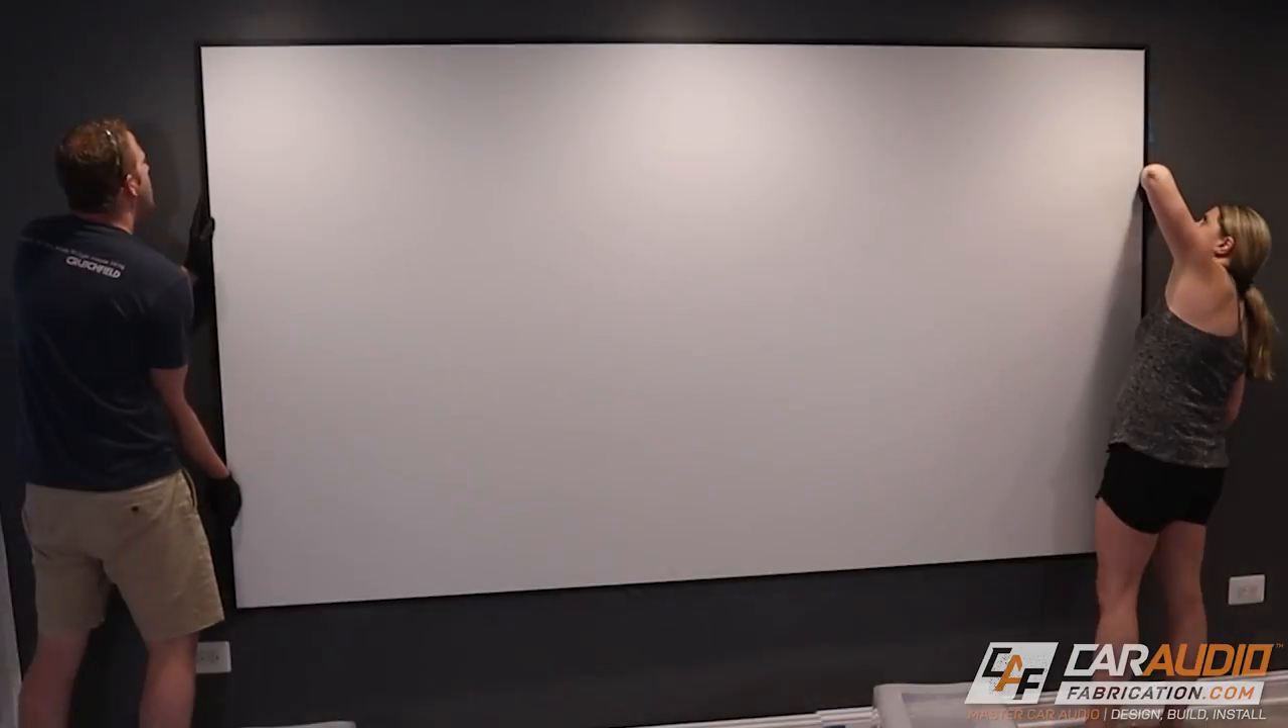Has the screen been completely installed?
No.